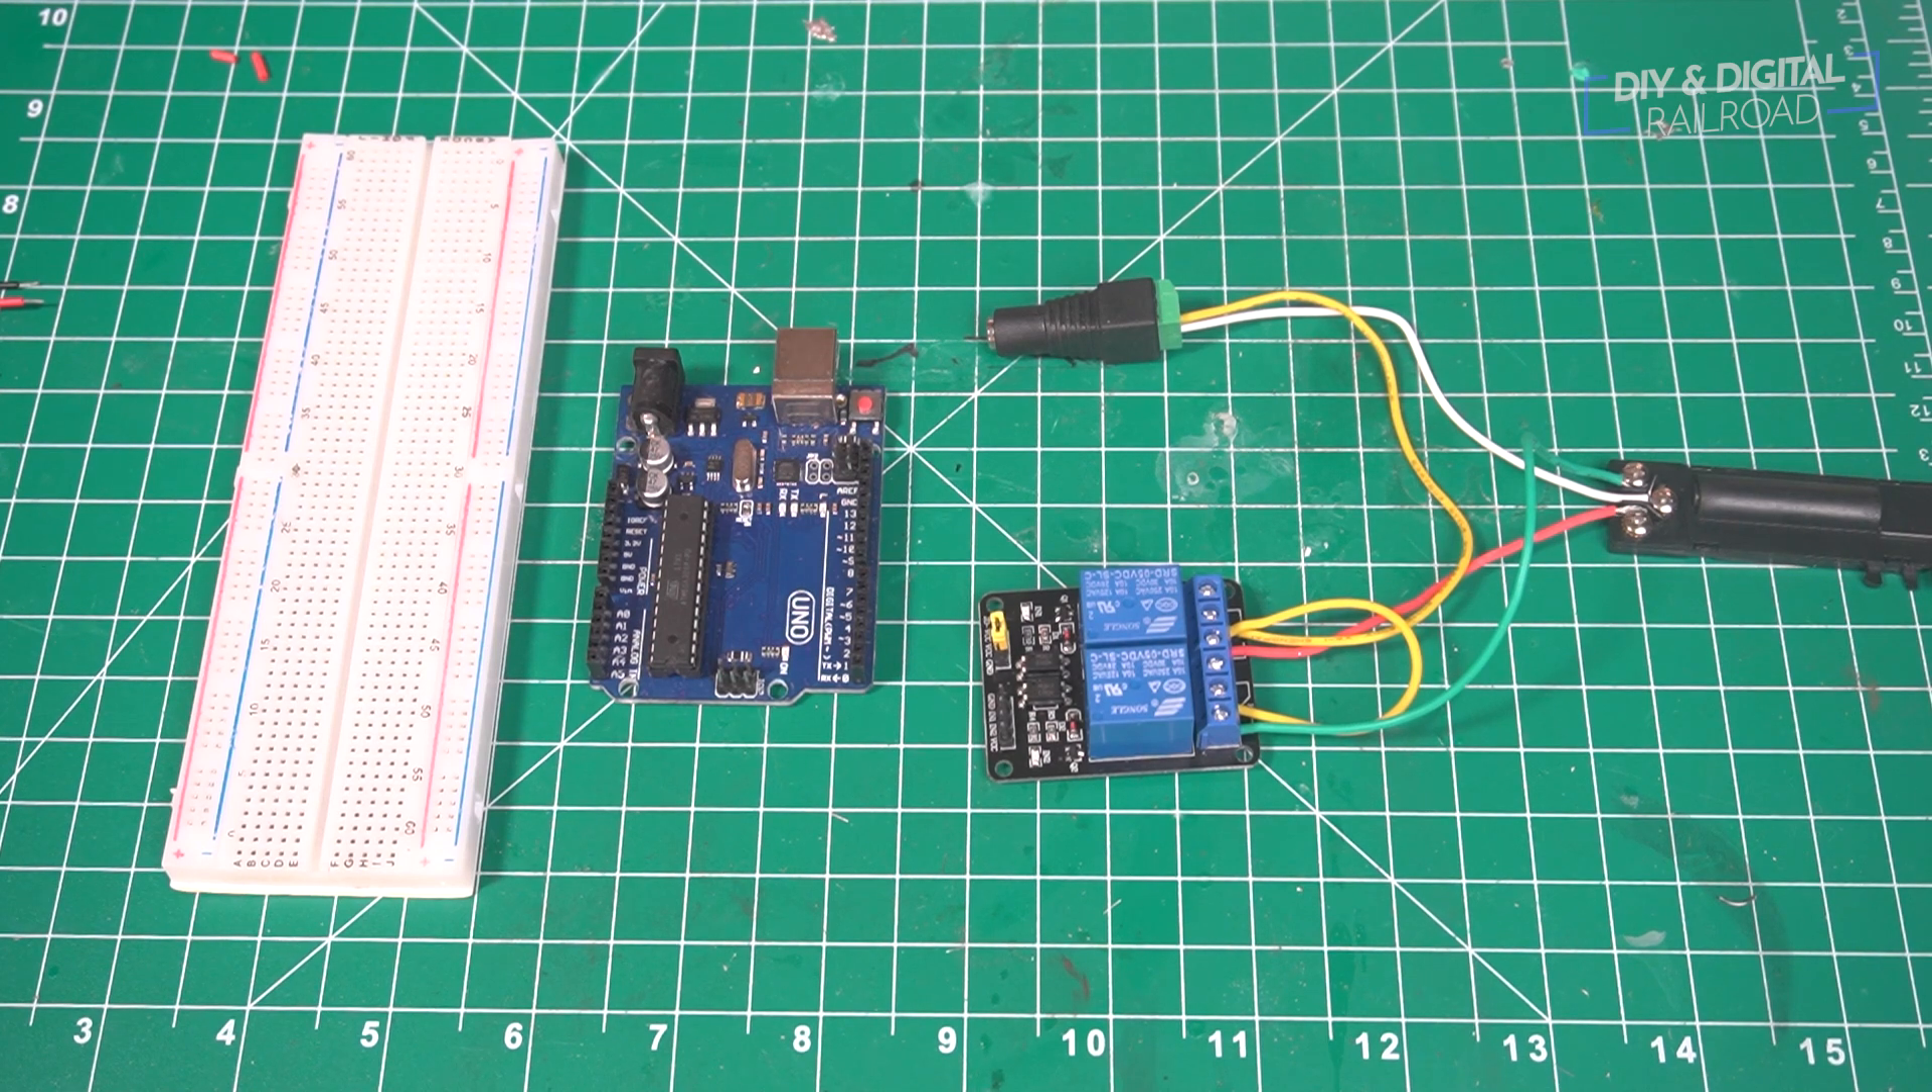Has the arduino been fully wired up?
No.